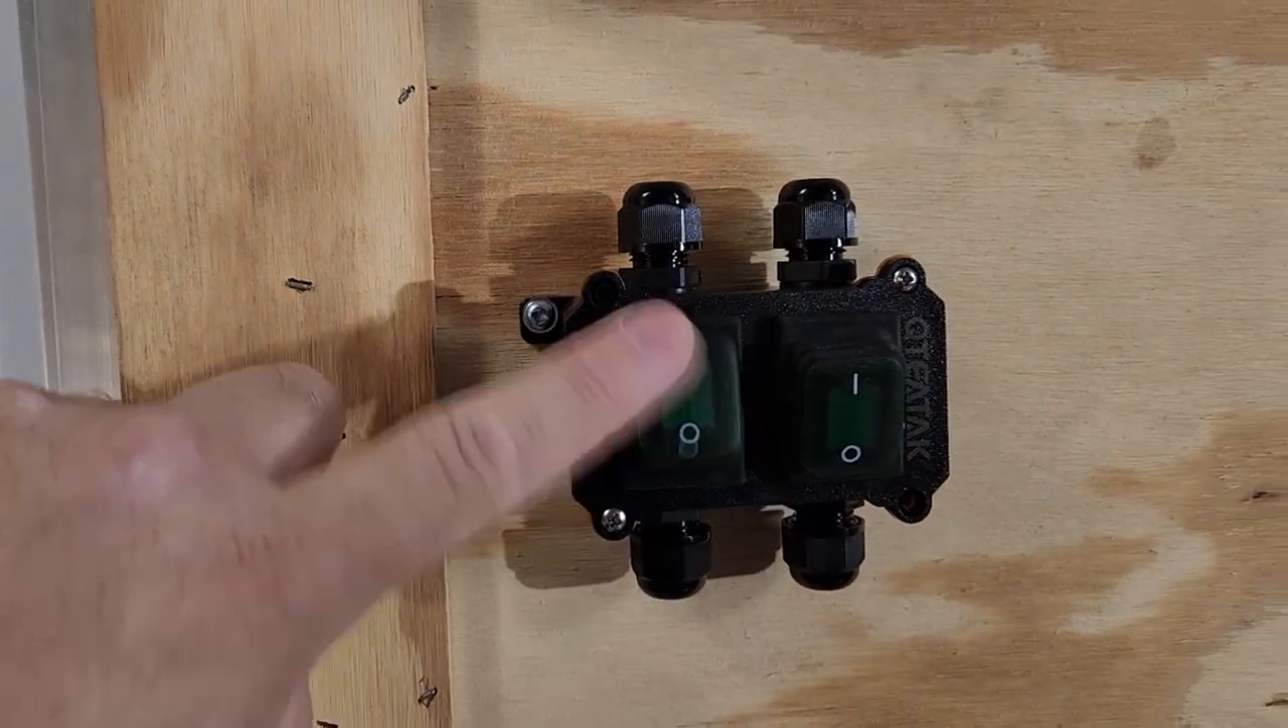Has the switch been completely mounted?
Yes.